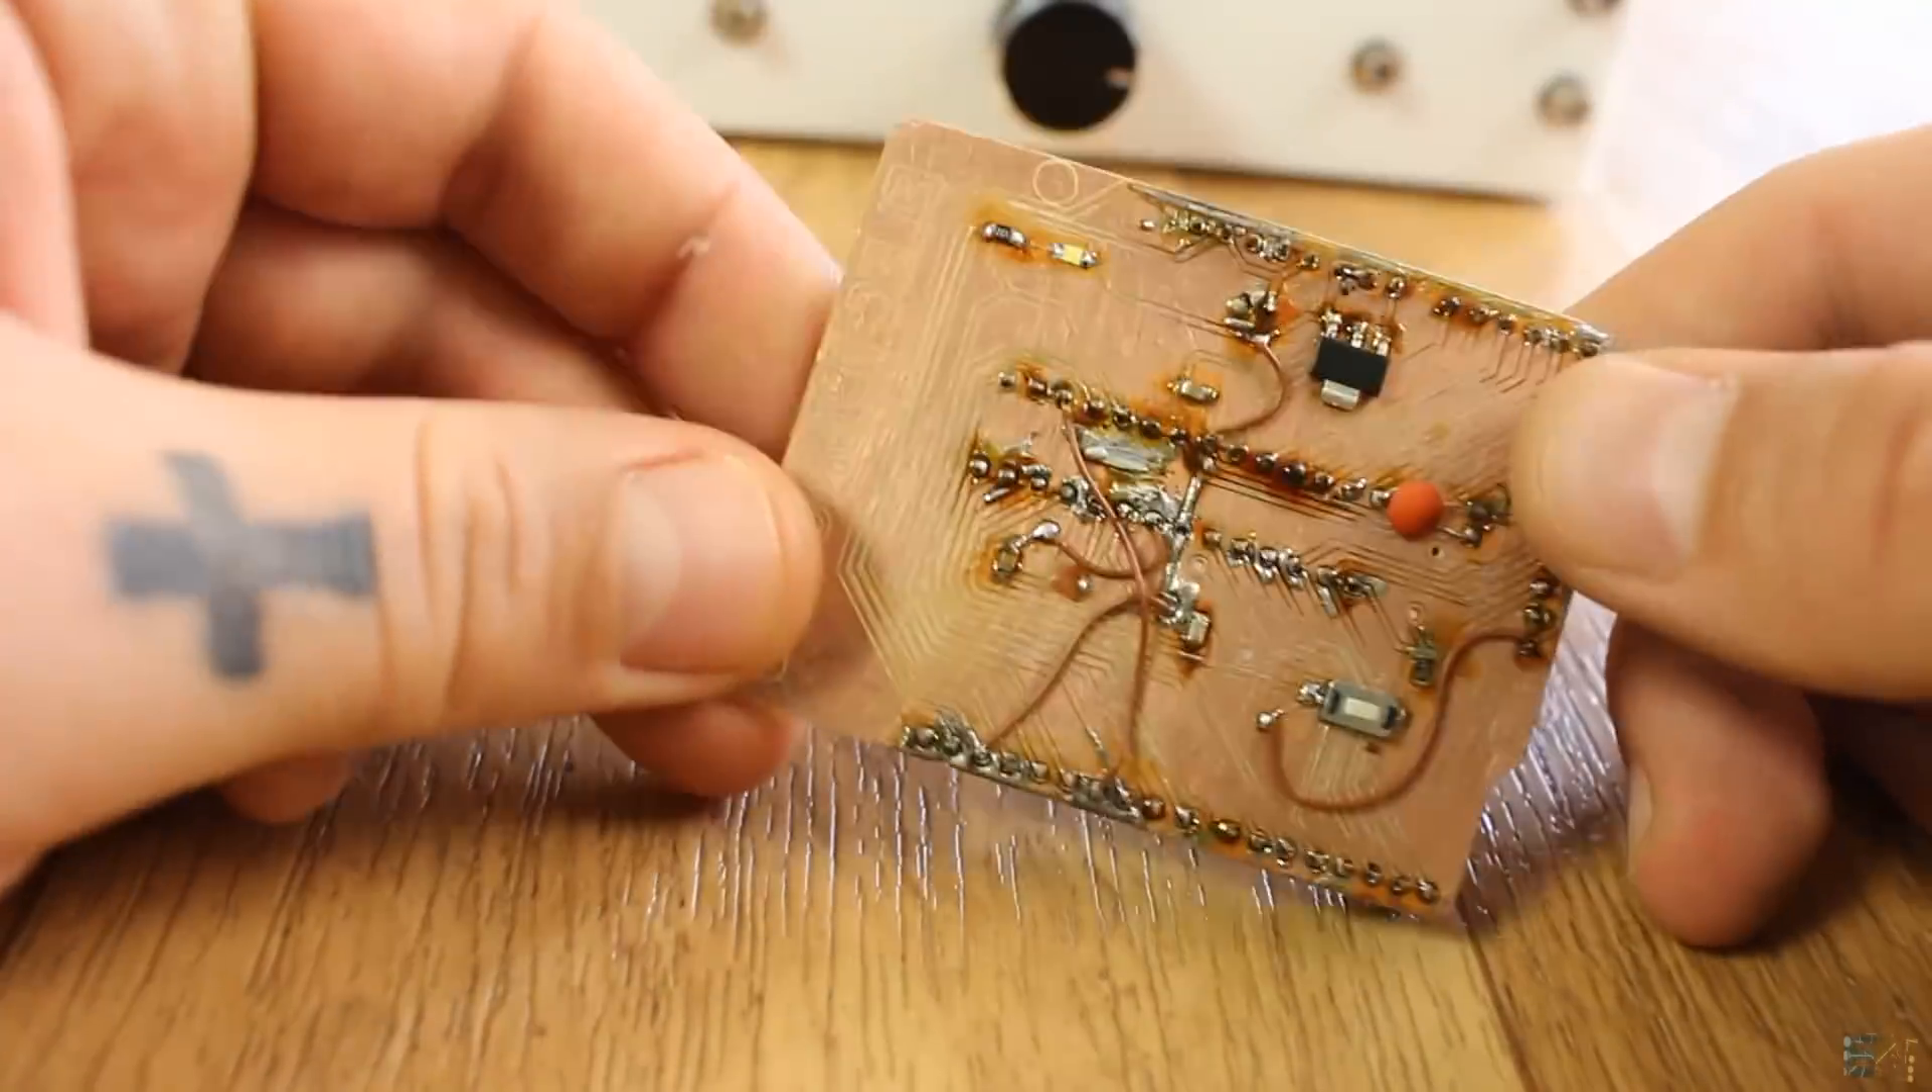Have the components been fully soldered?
Yes.